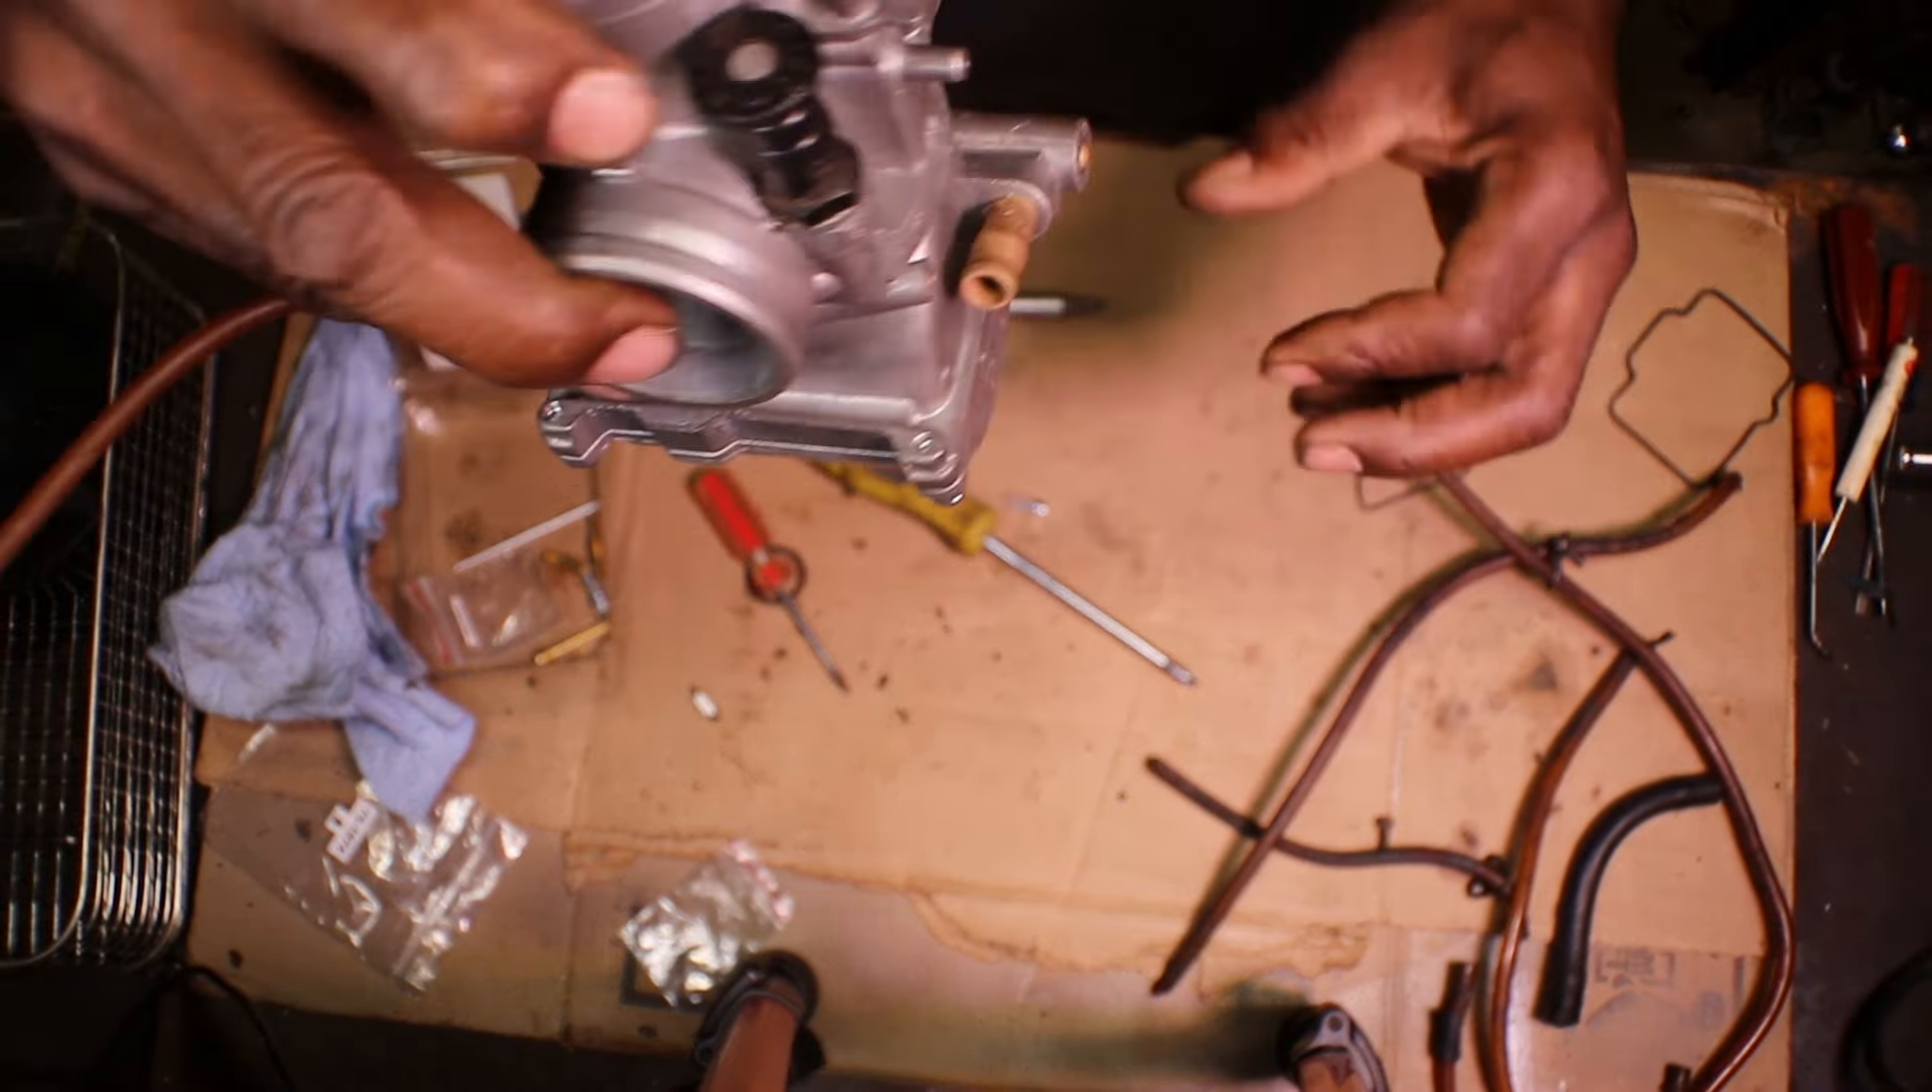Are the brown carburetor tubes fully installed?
No.